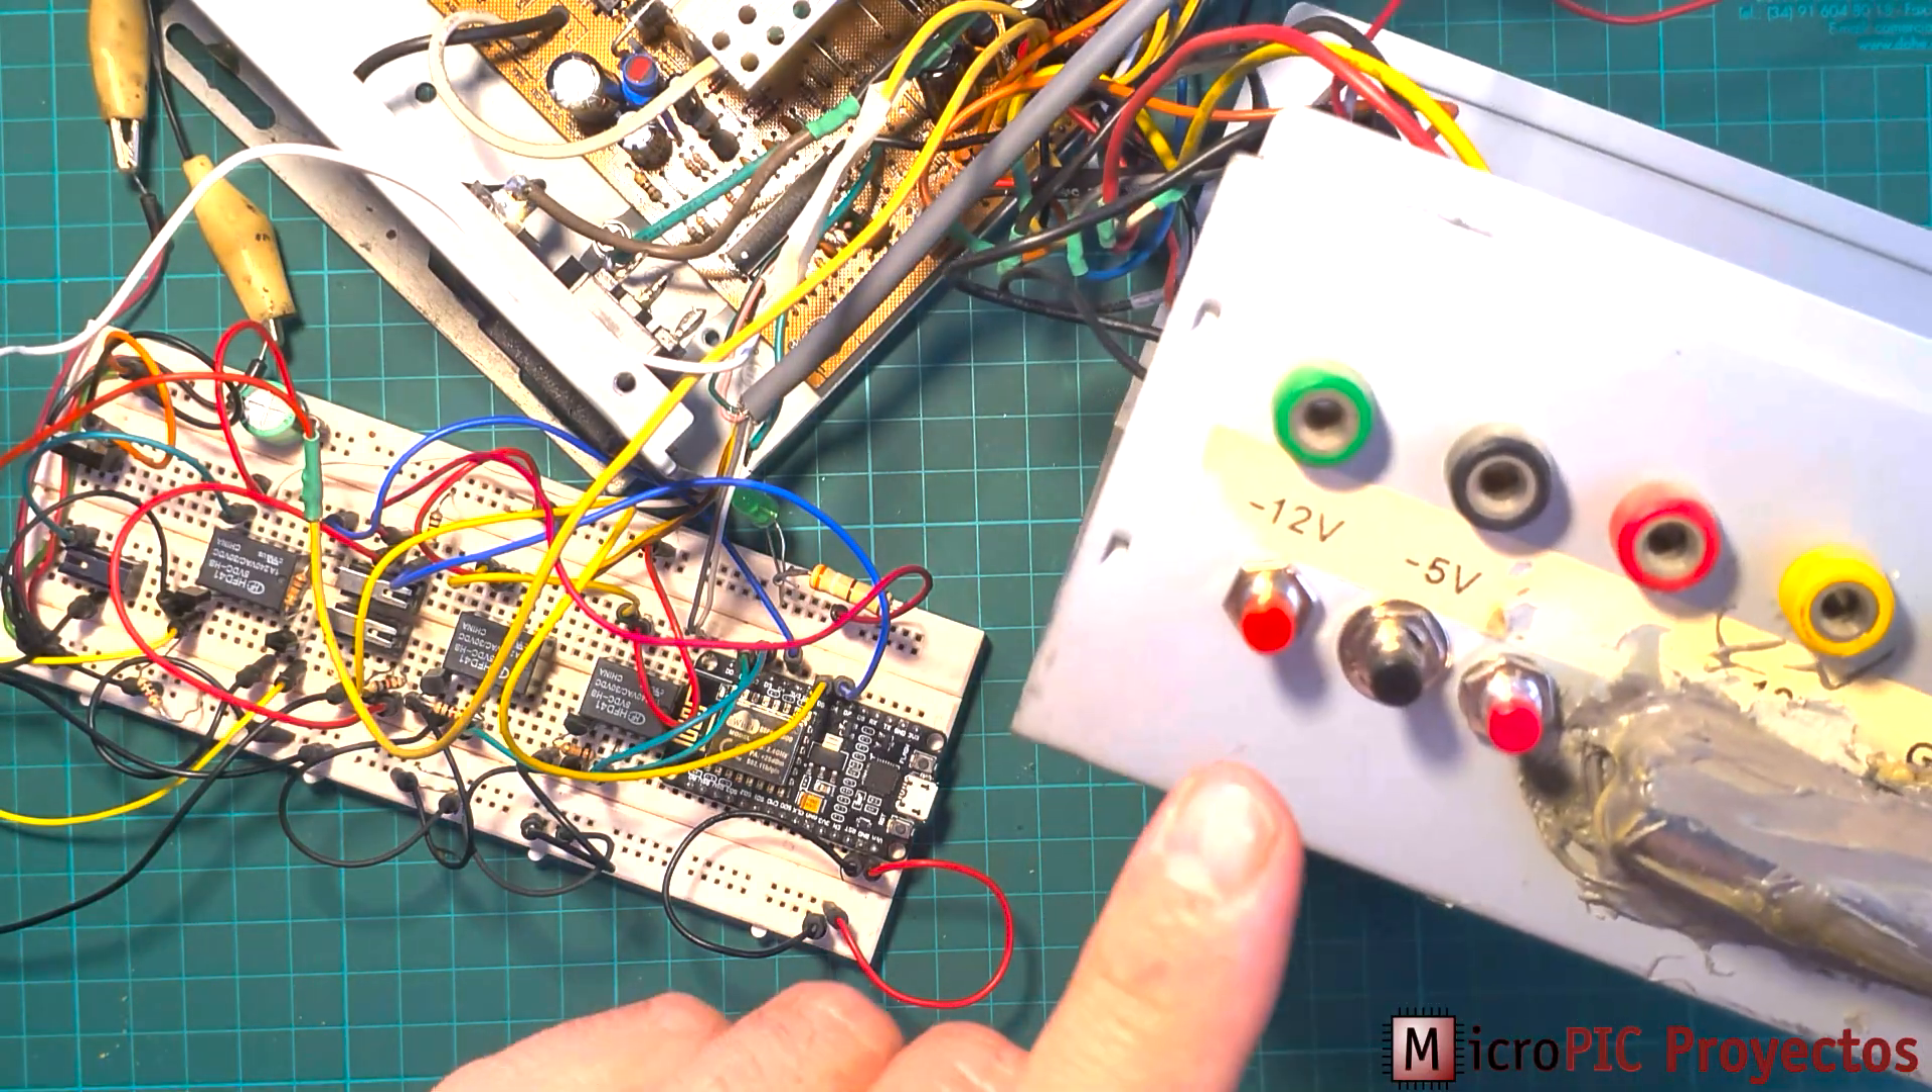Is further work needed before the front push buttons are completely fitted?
No.